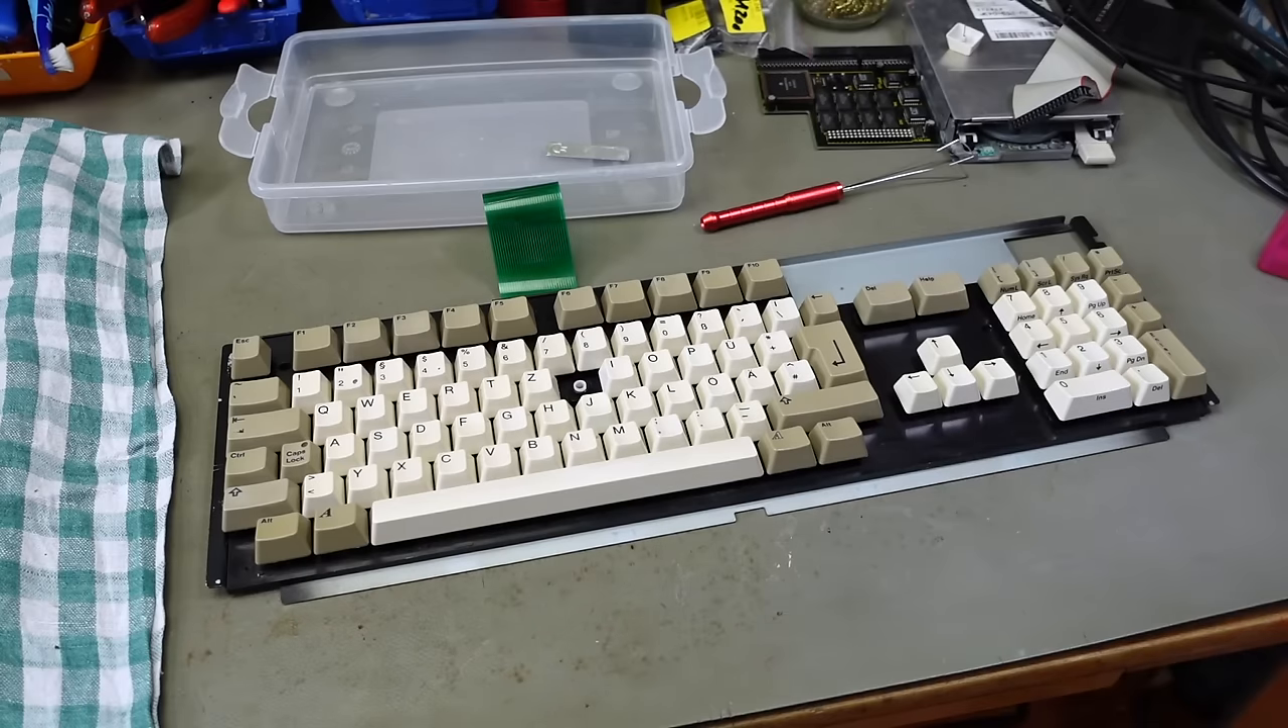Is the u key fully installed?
No.